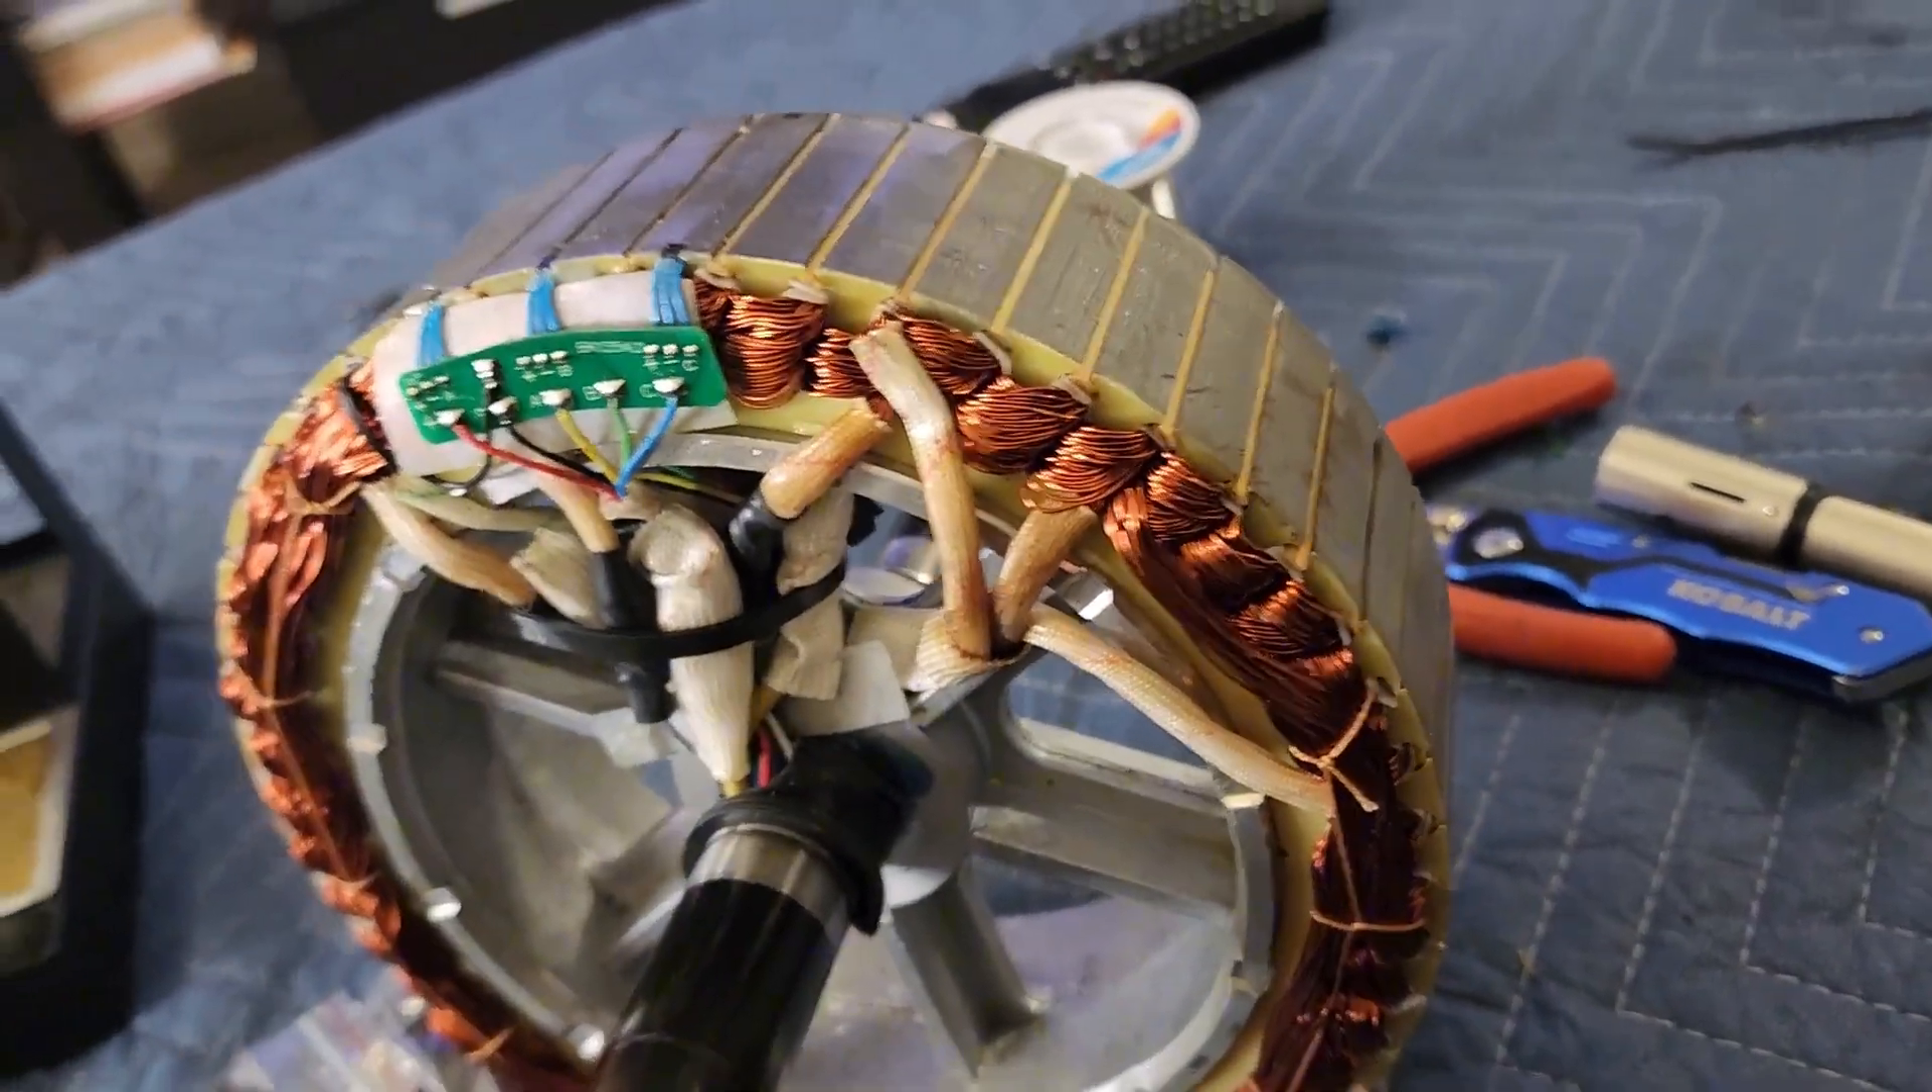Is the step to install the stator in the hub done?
No.